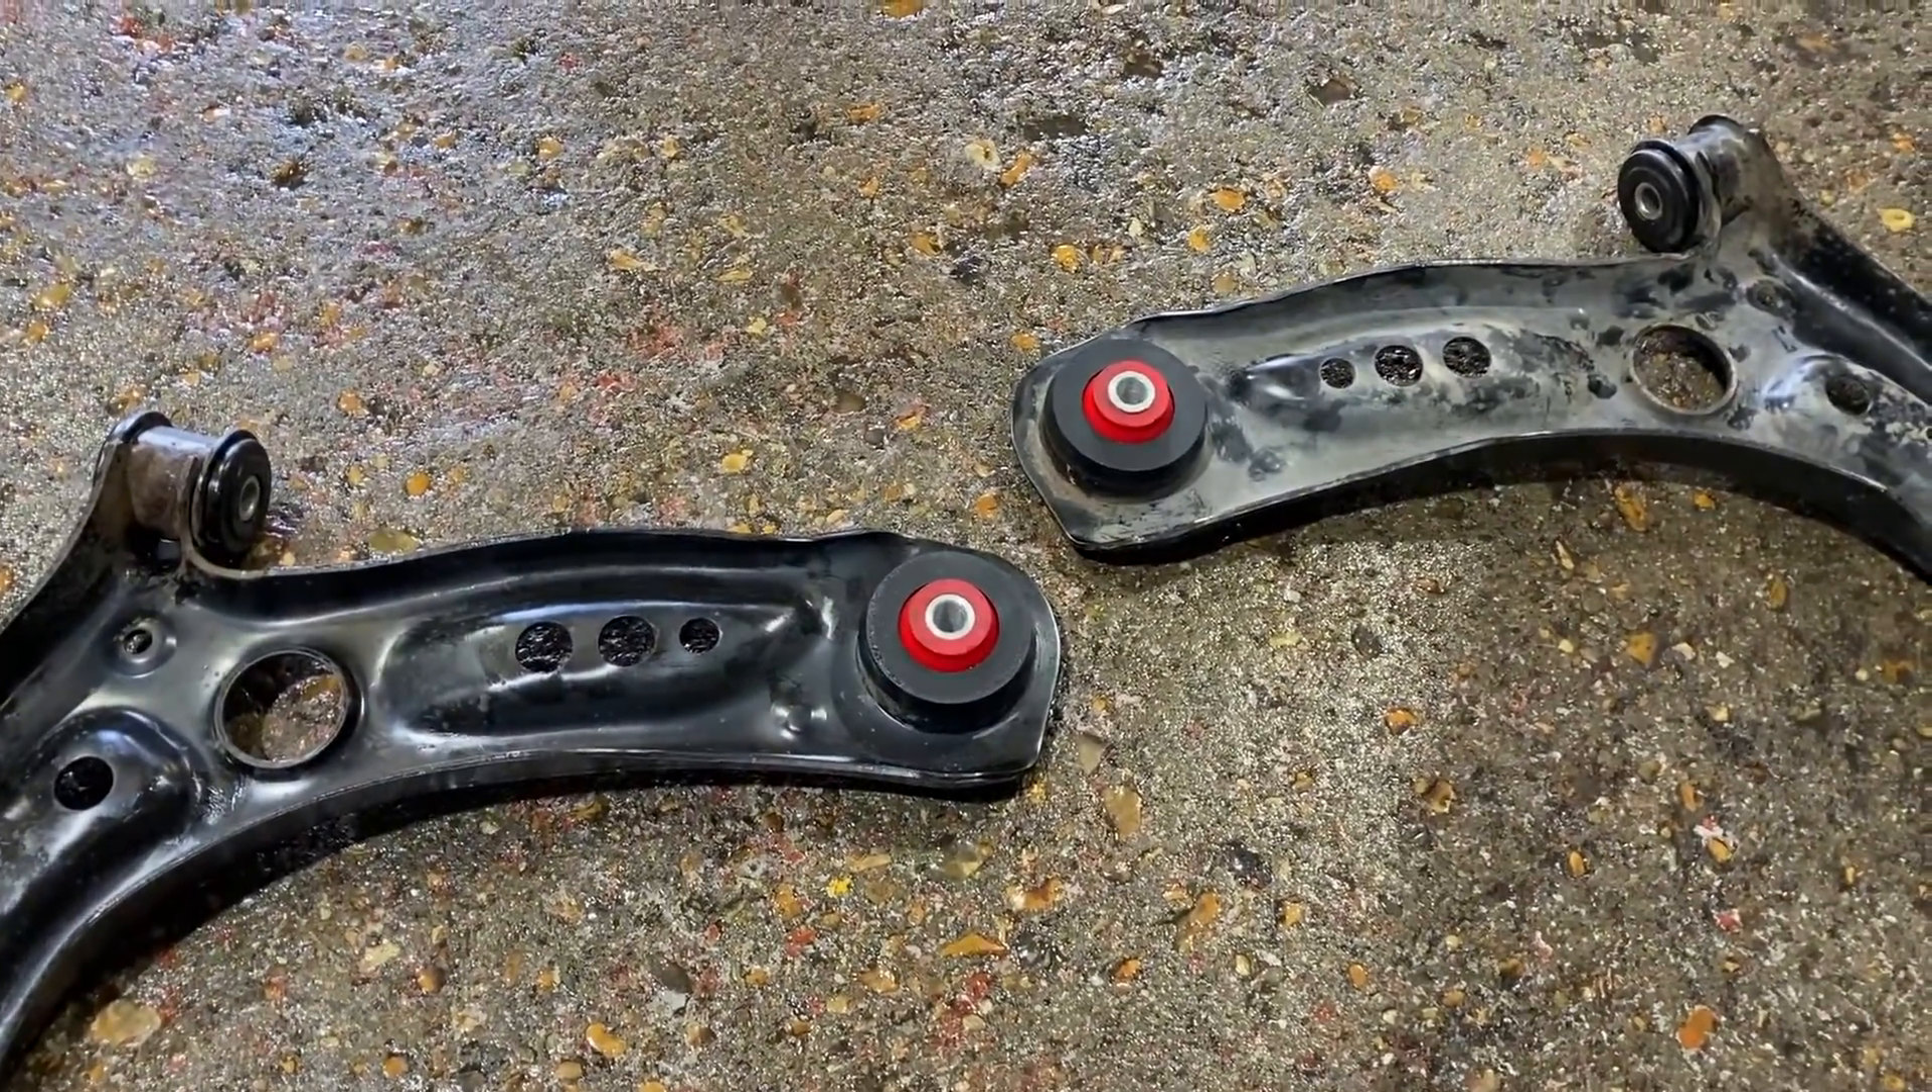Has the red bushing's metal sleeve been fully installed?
Yes.